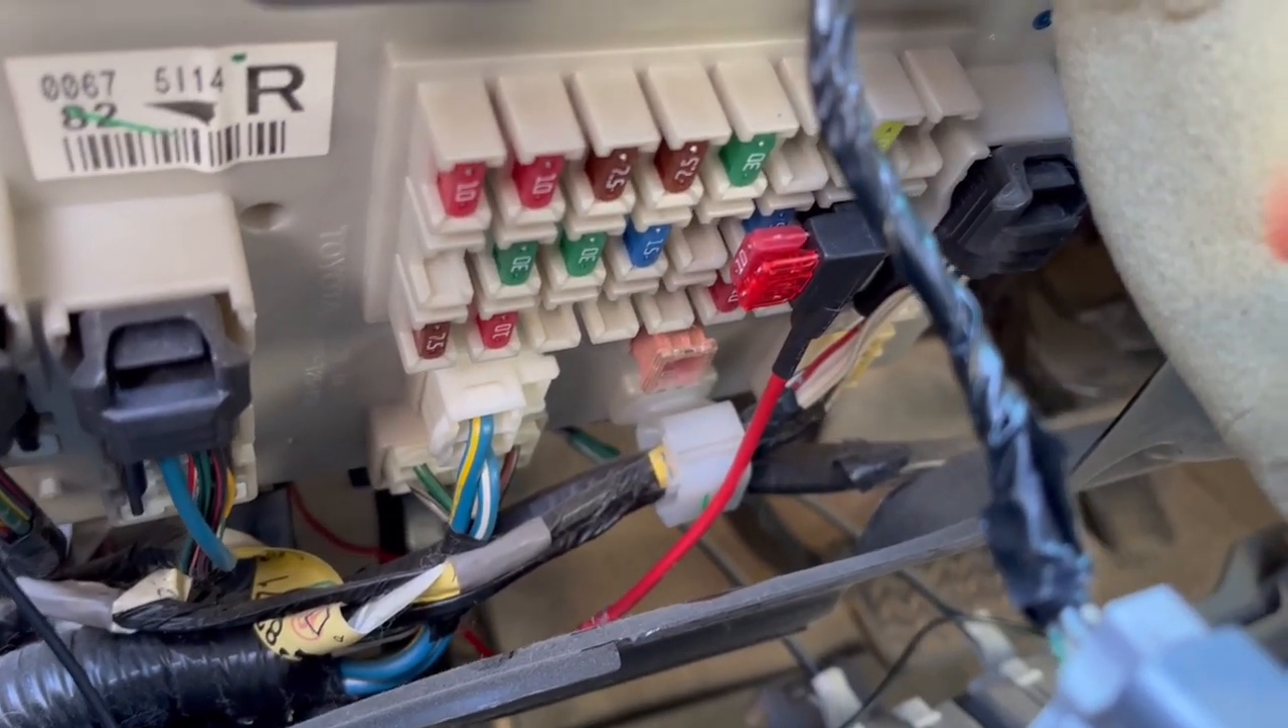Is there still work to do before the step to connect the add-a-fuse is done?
No.